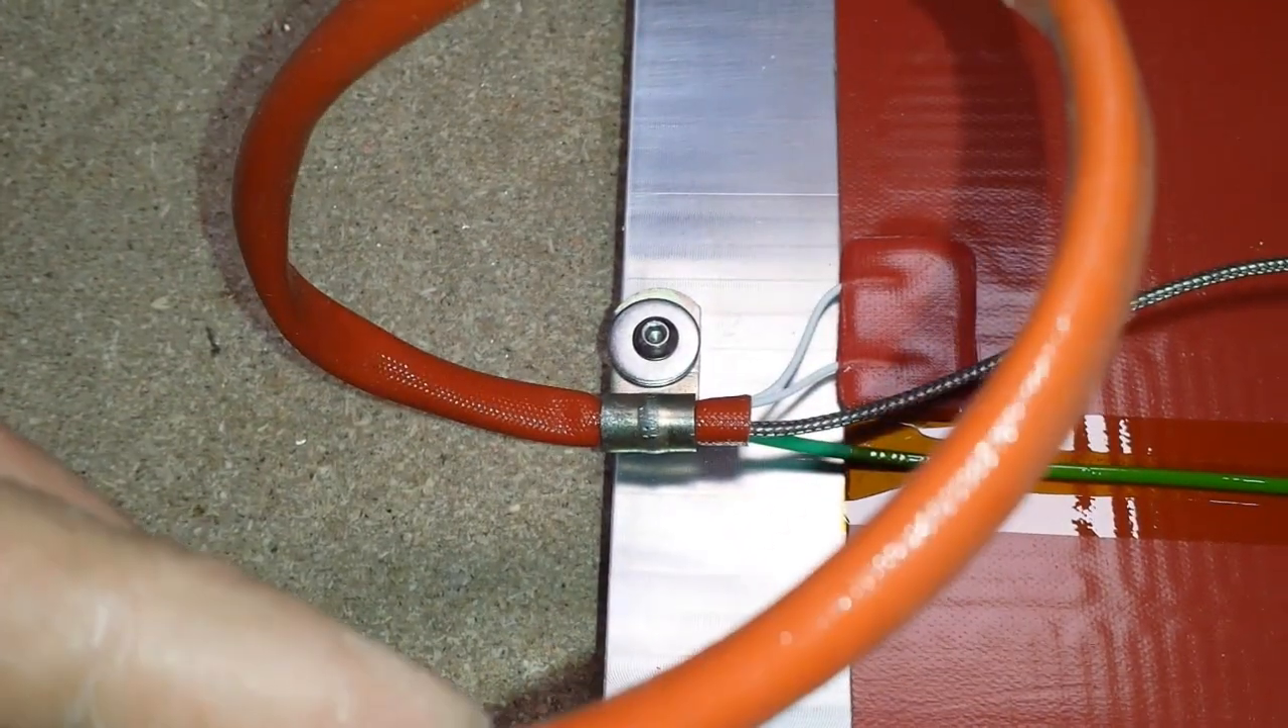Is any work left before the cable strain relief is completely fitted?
No.